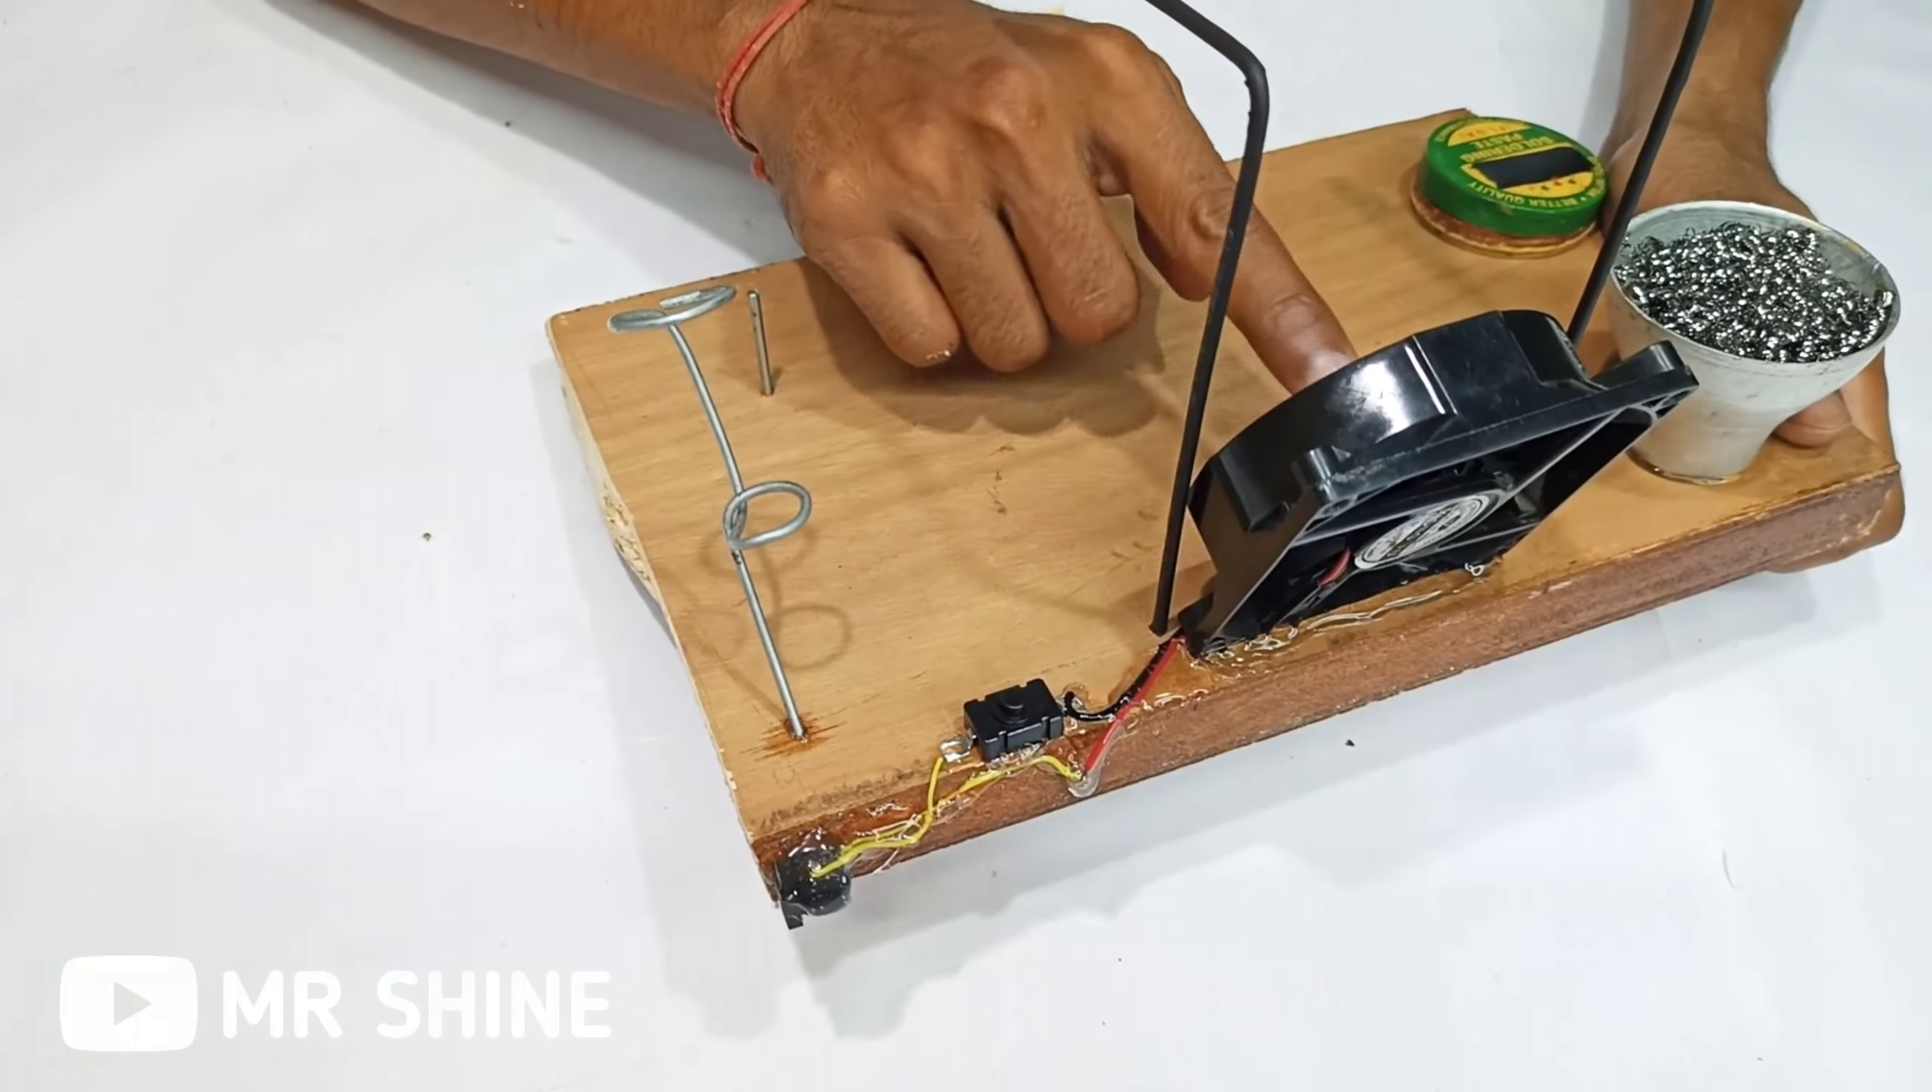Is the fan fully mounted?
Yes.